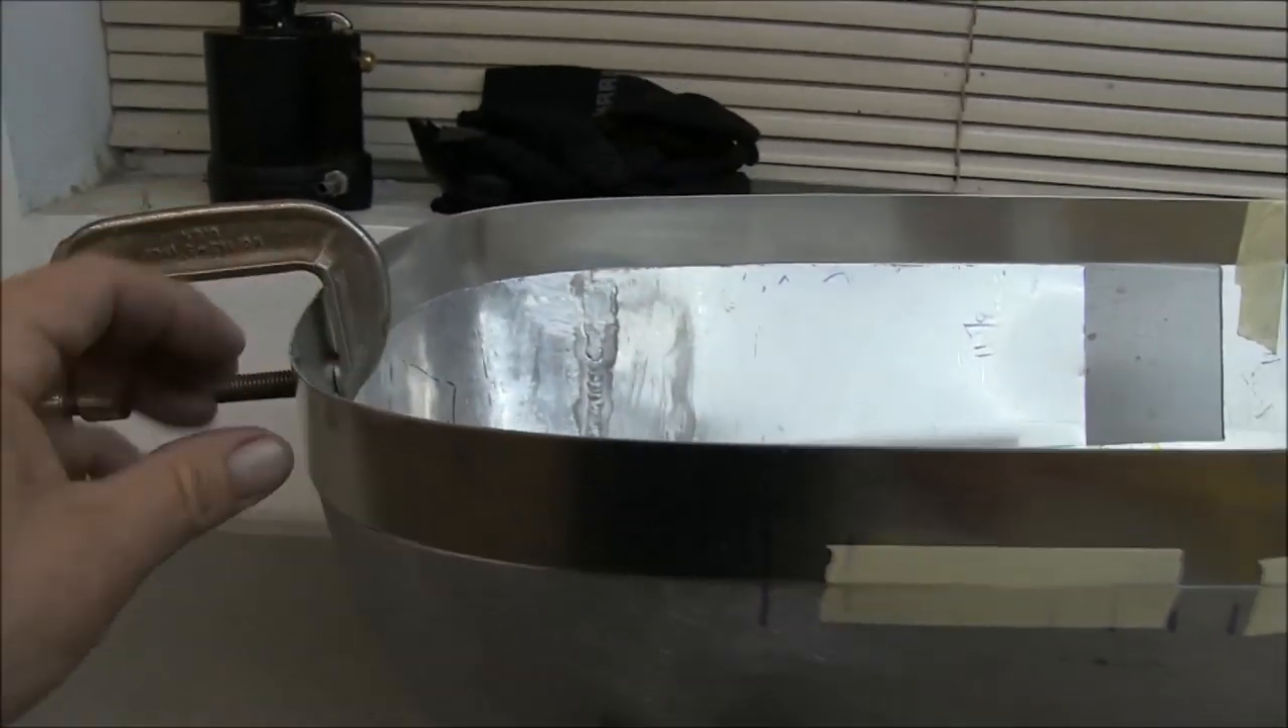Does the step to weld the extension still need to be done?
Yes.